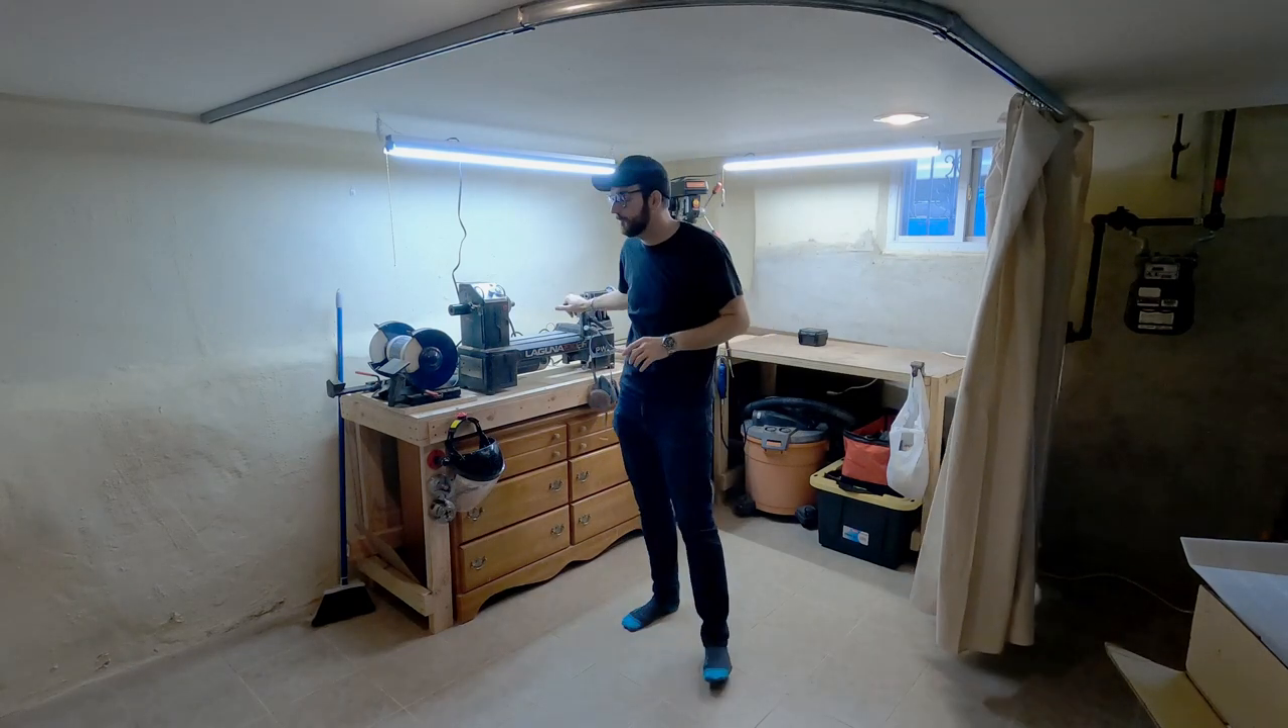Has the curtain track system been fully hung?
Yes.